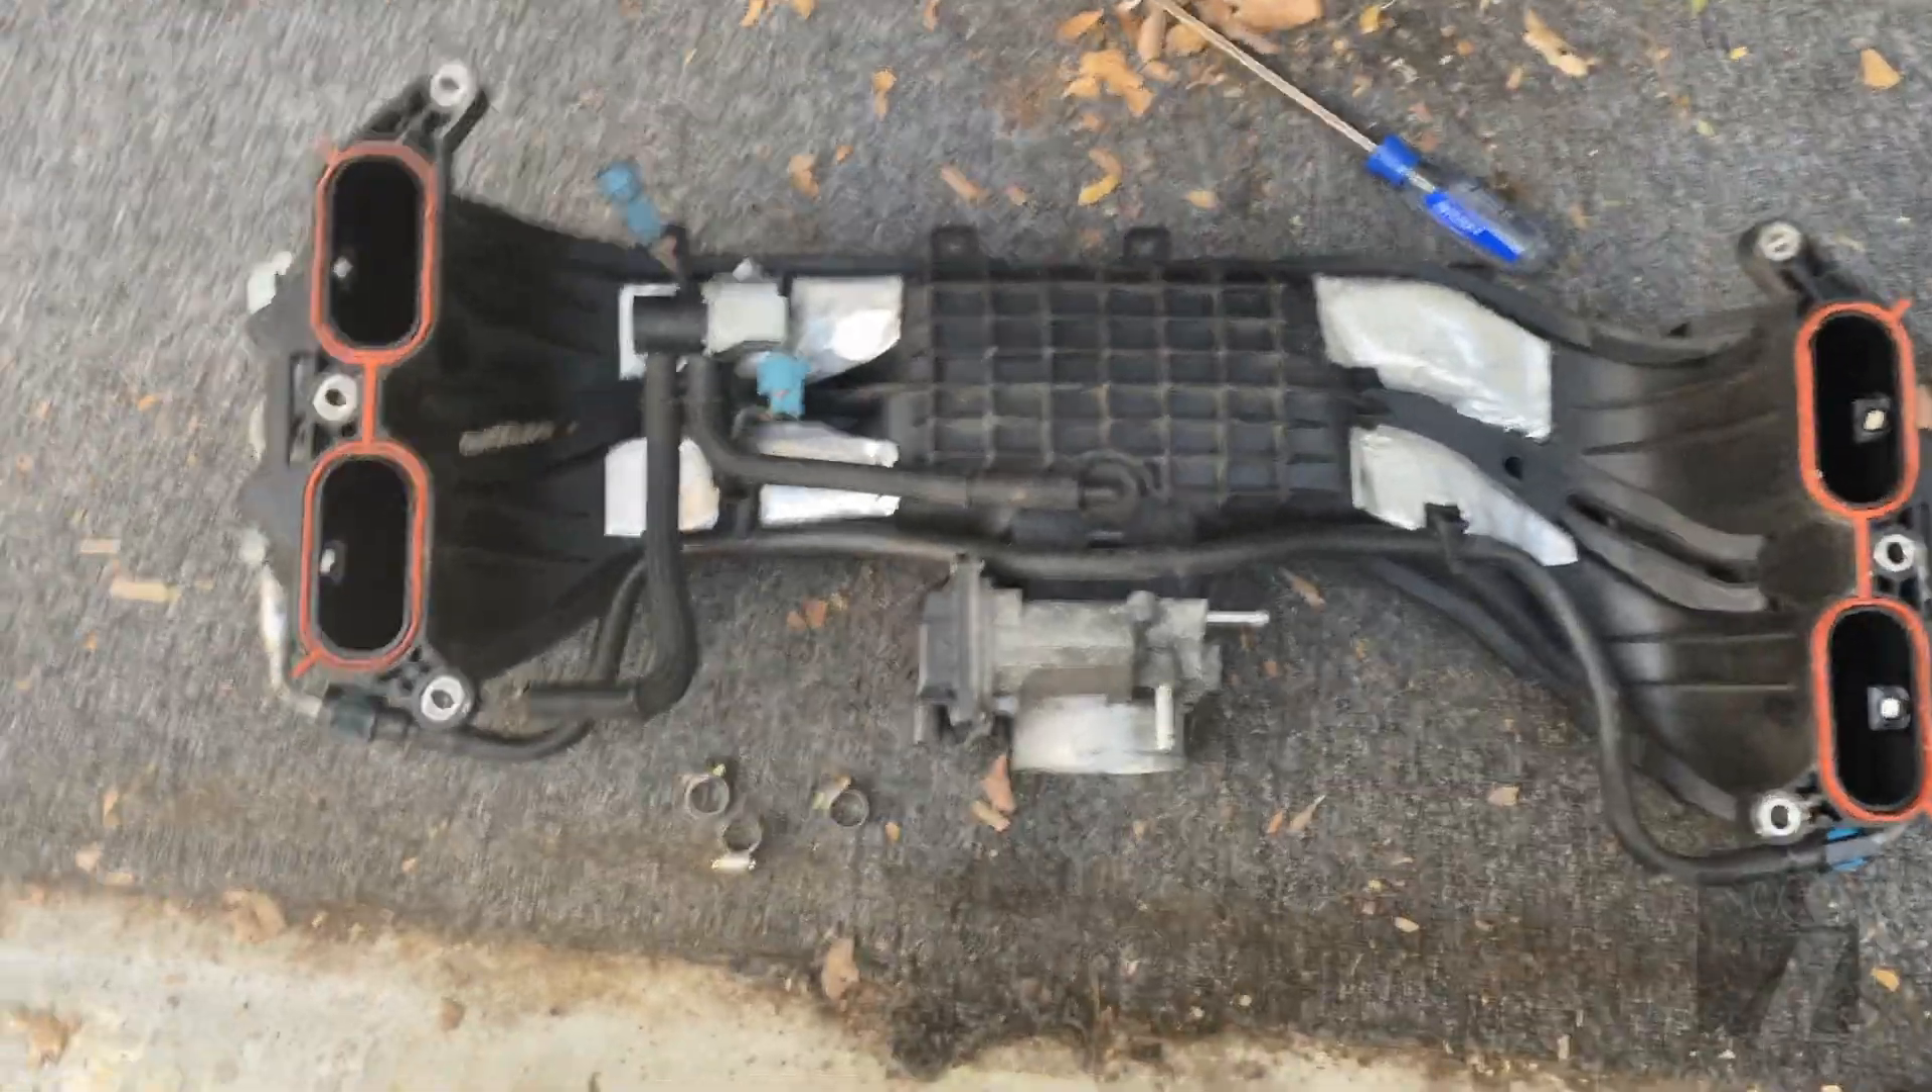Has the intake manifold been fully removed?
Yes.